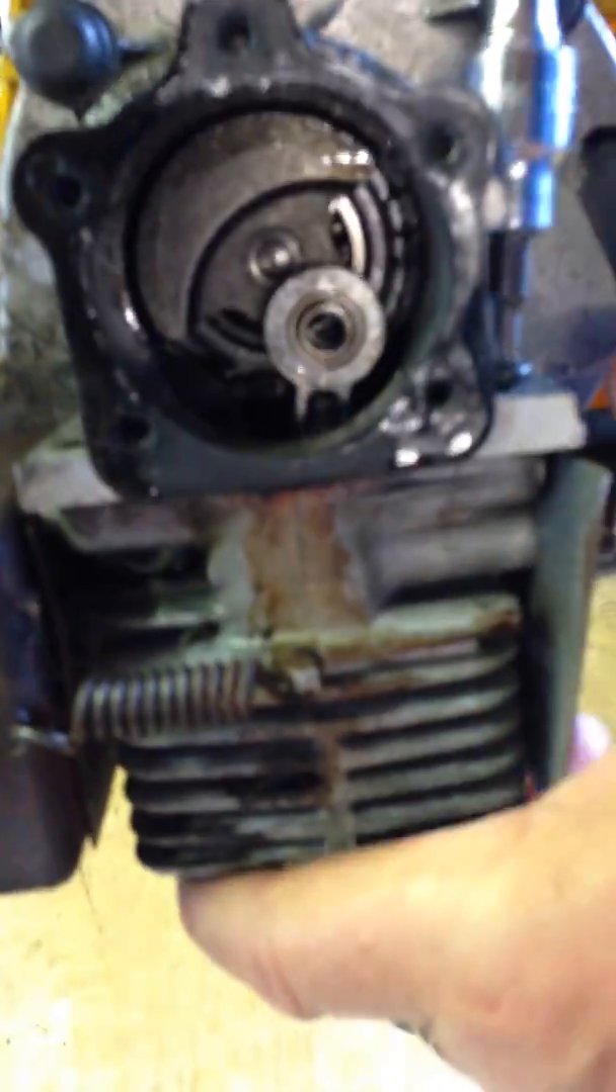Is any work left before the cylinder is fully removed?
Yes.